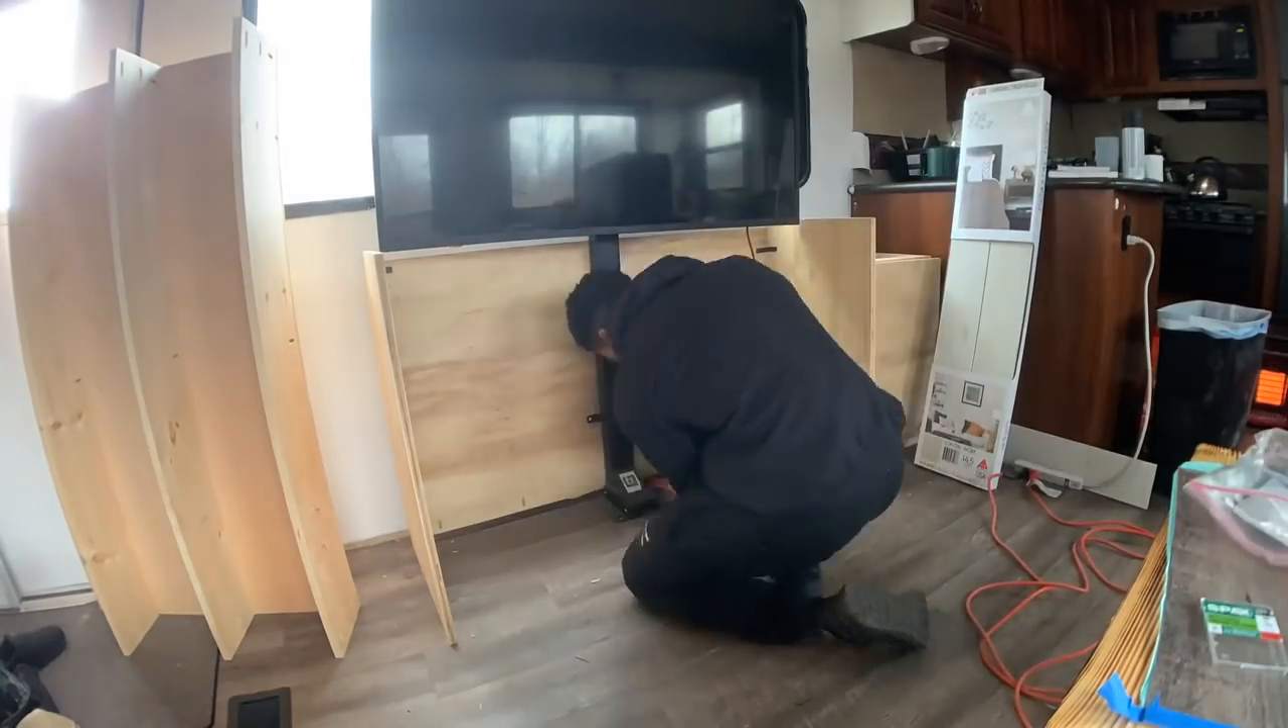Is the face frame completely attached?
No.